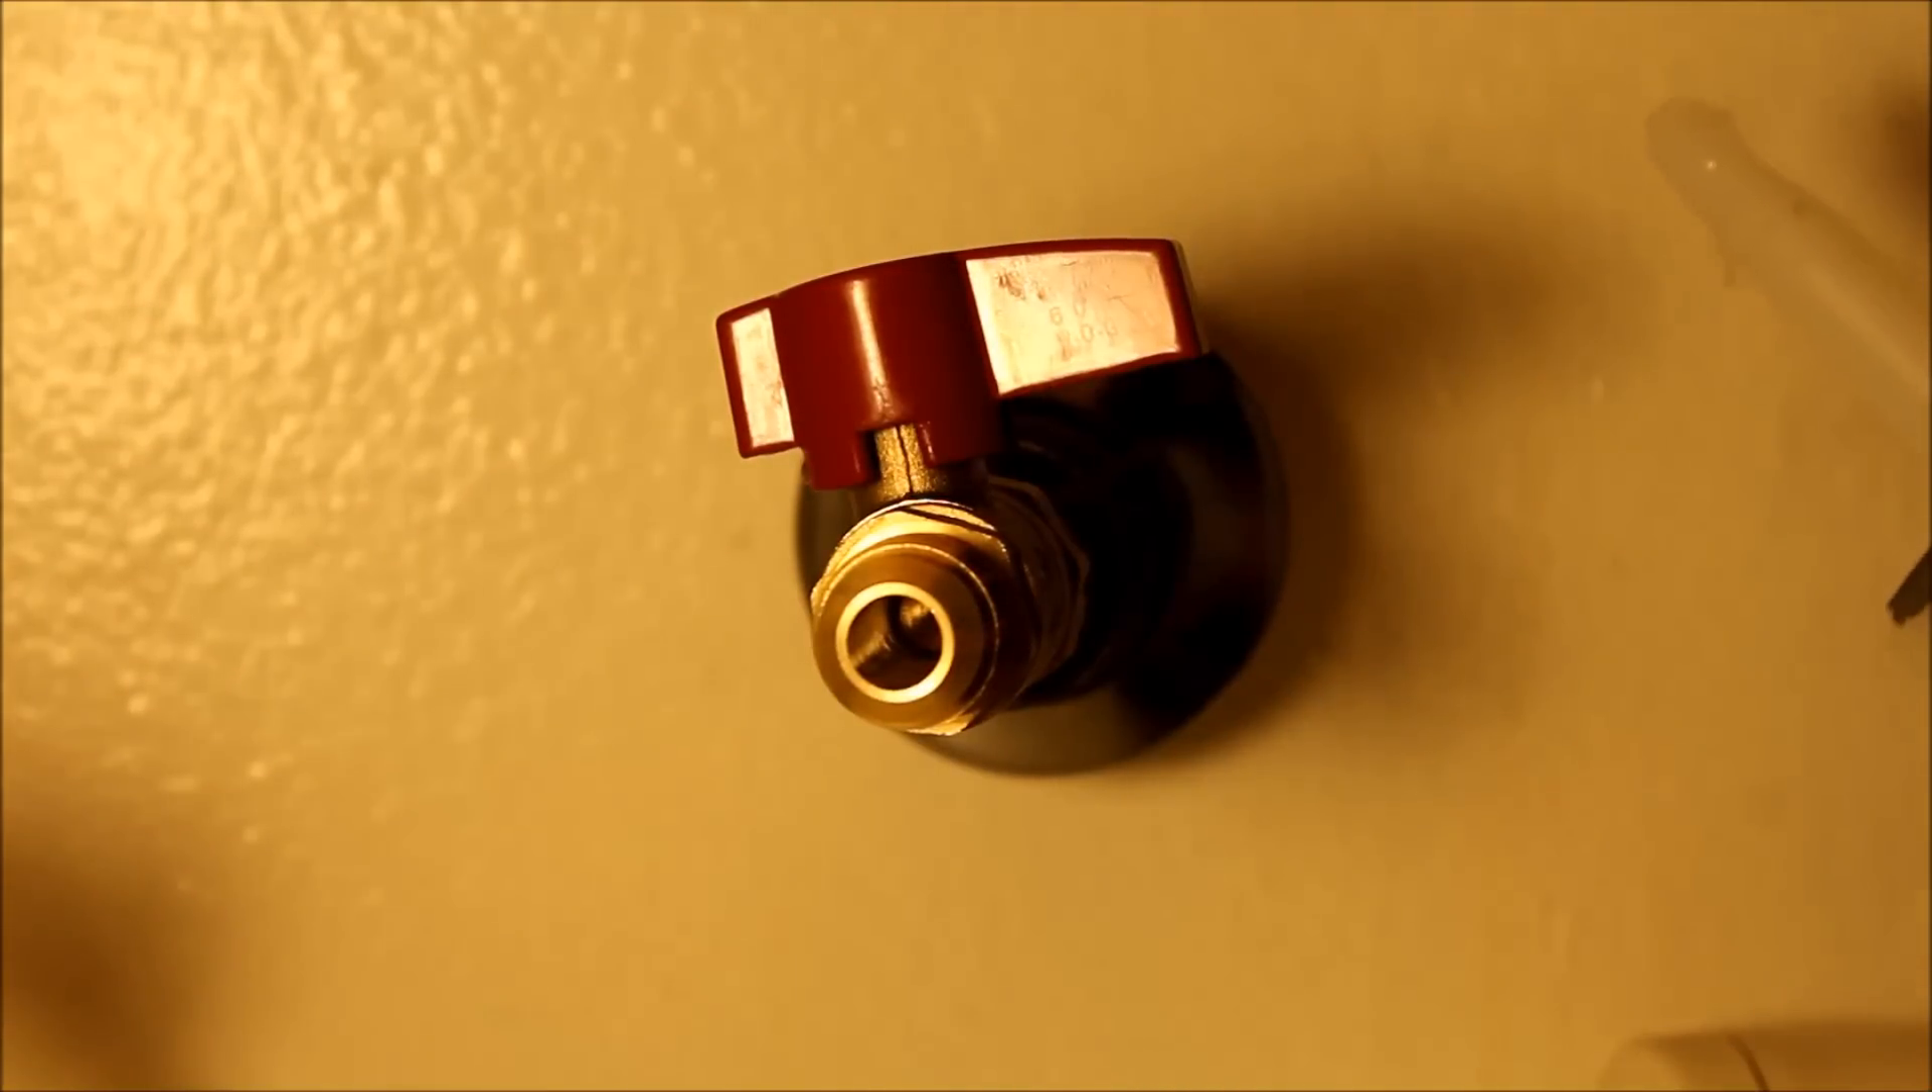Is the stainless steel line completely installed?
No.